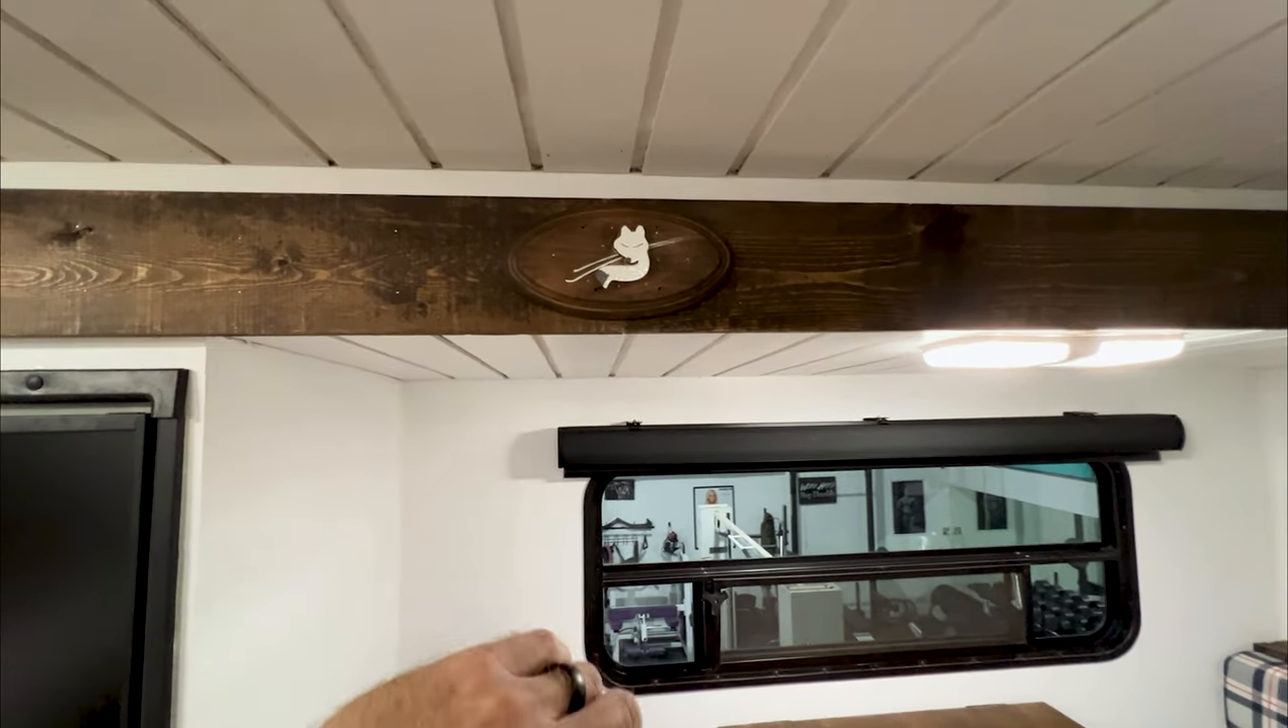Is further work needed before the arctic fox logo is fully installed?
No.